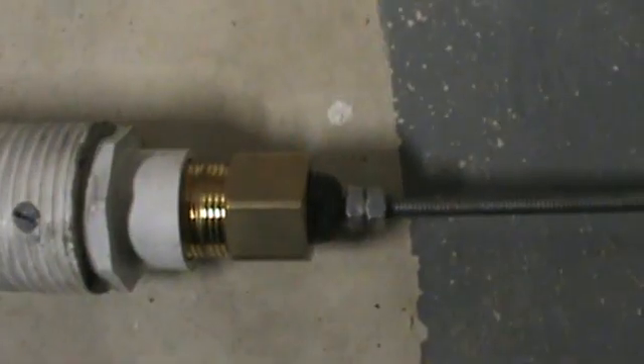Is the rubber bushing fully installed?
Yes.